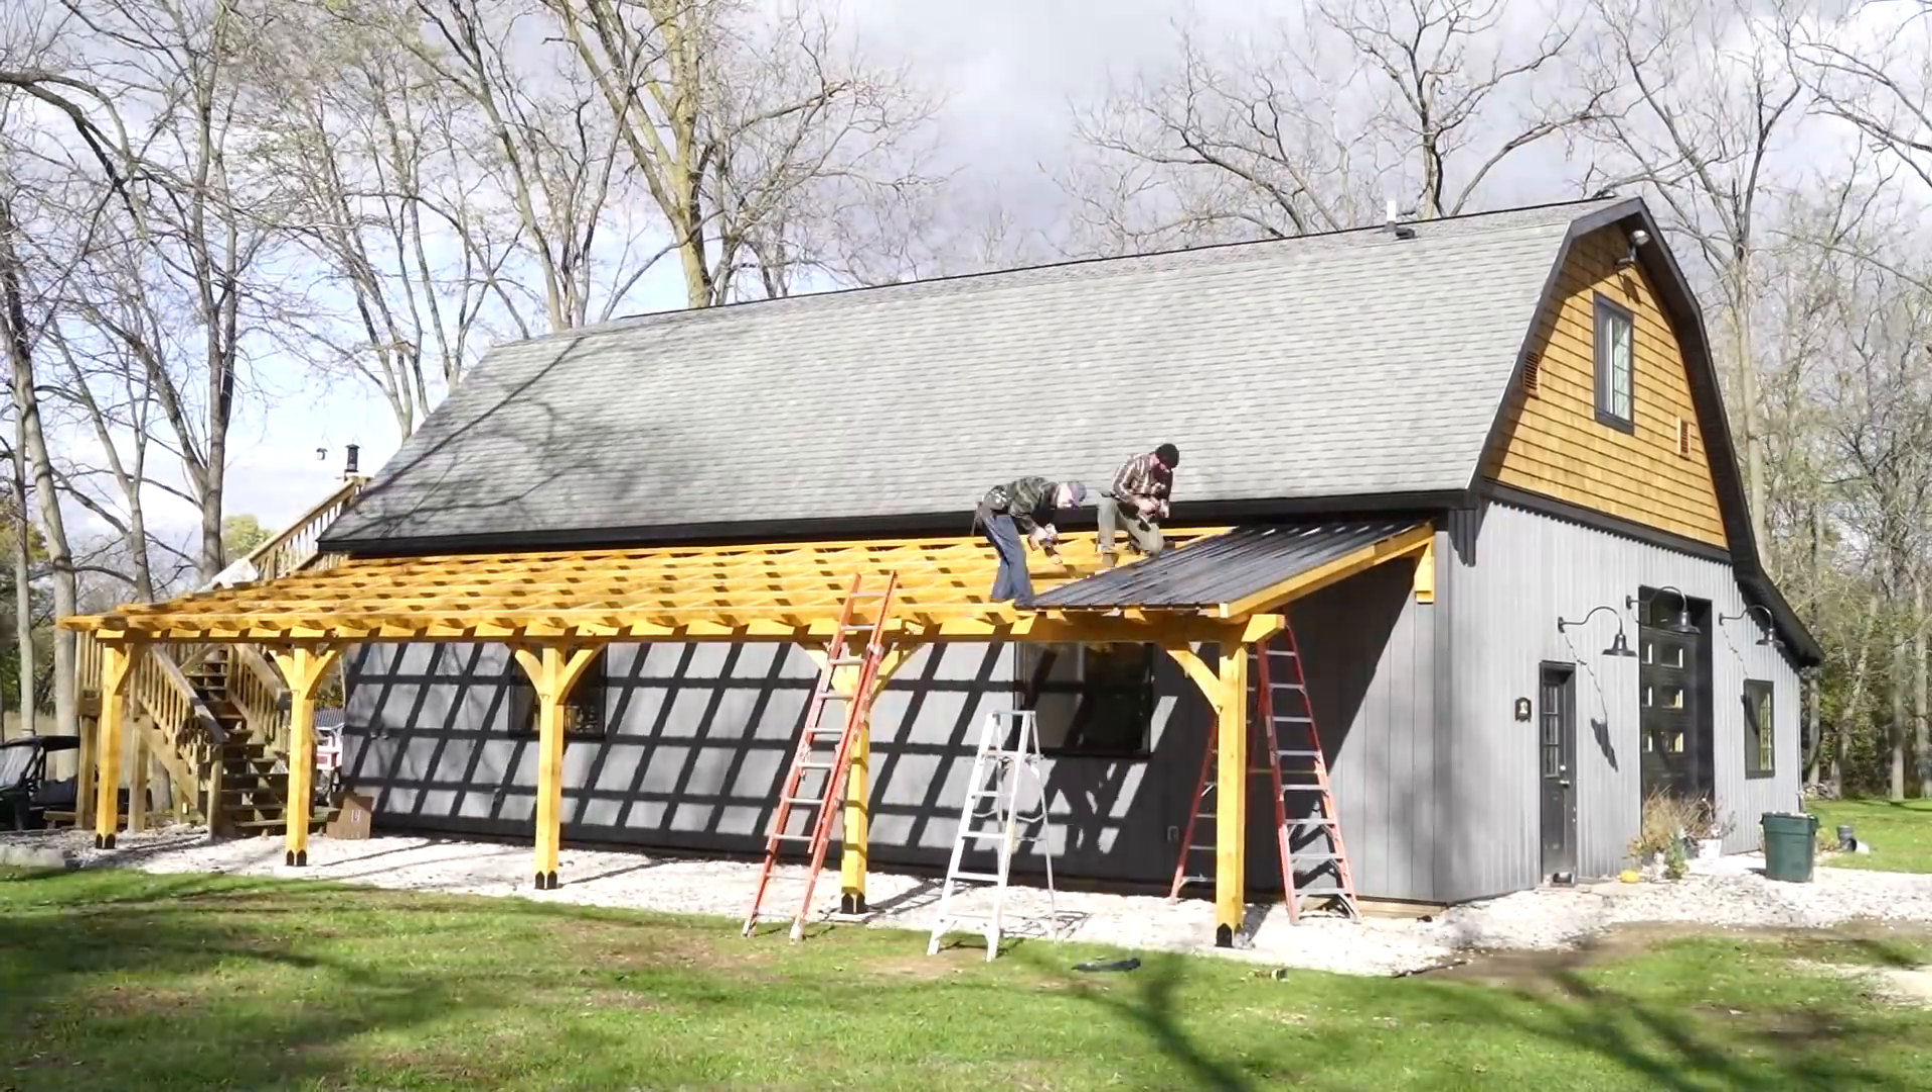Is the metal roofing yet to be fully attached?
Yes.